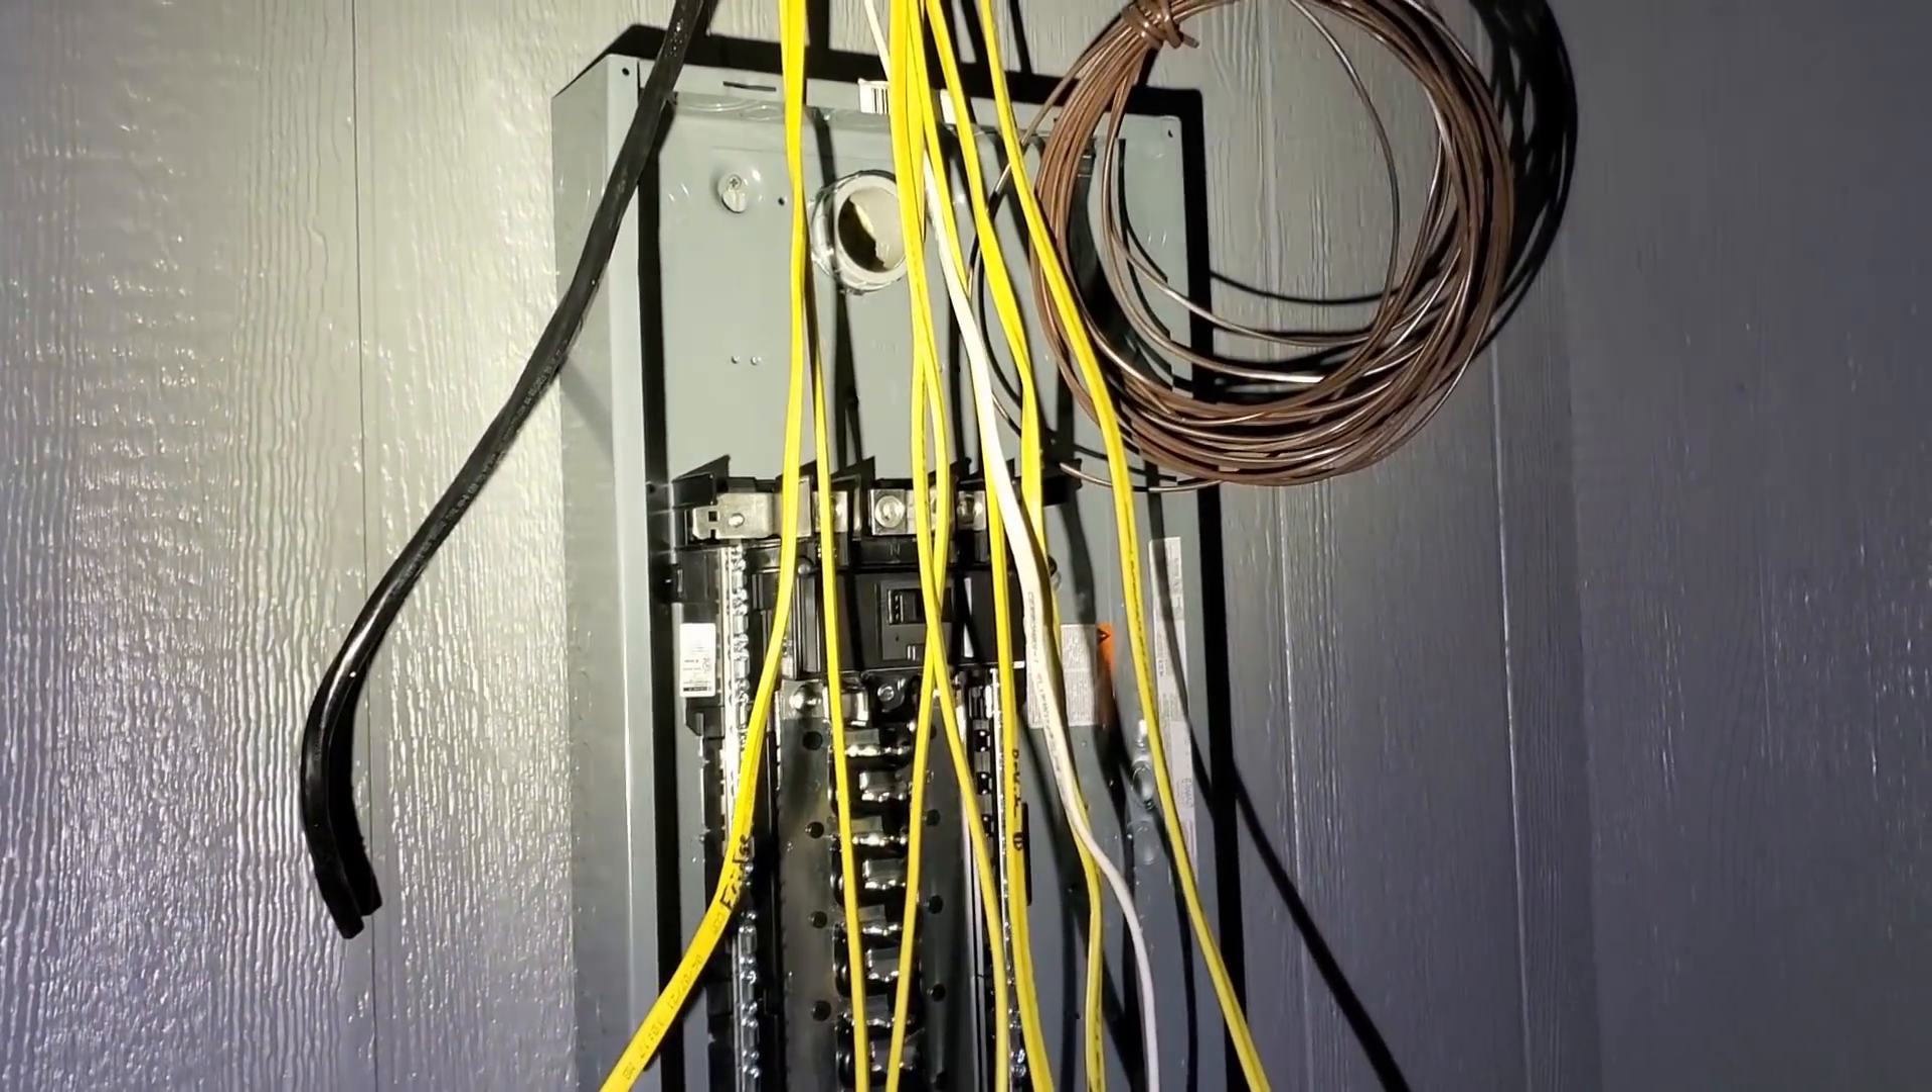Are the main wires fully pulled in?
No.